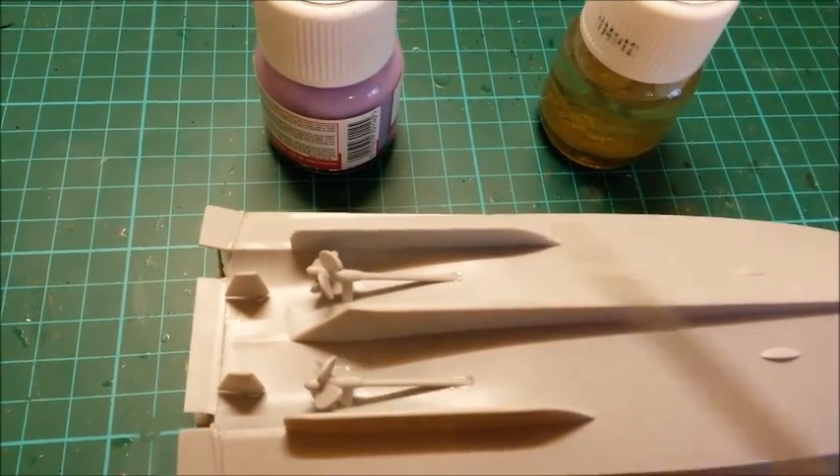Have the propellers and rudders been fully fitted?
Yes.